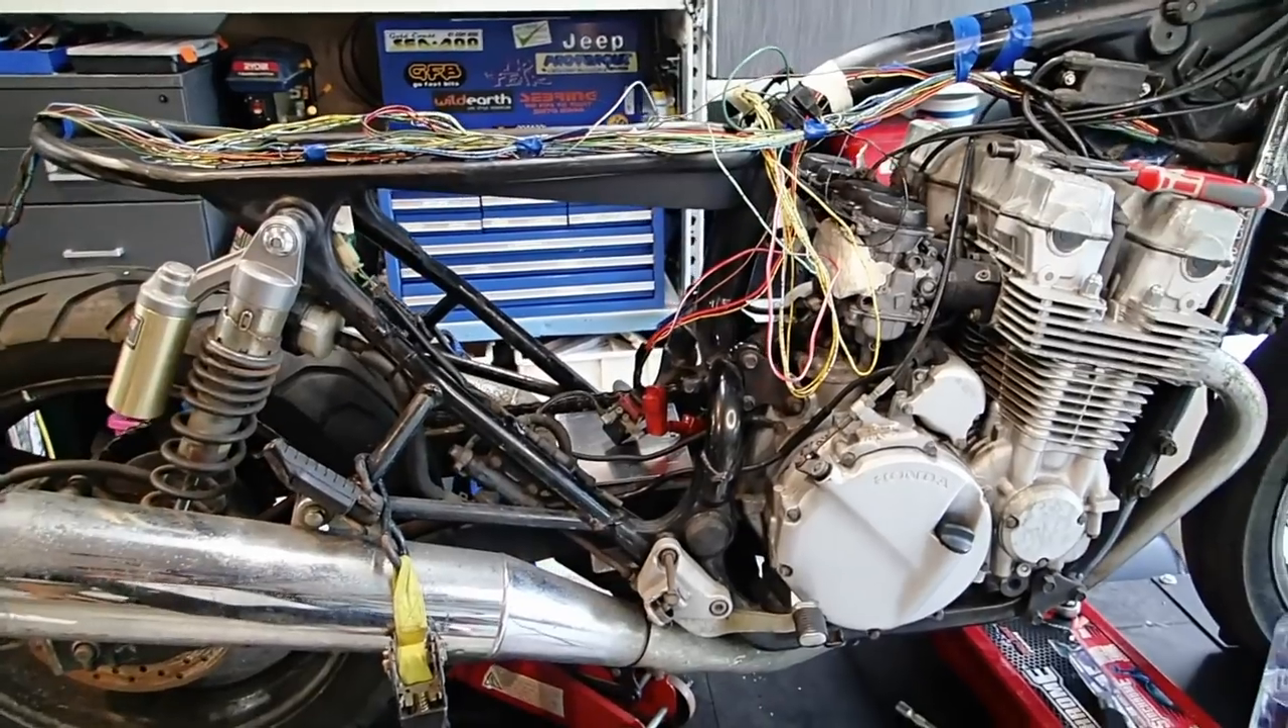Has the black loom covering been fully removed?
Yes.